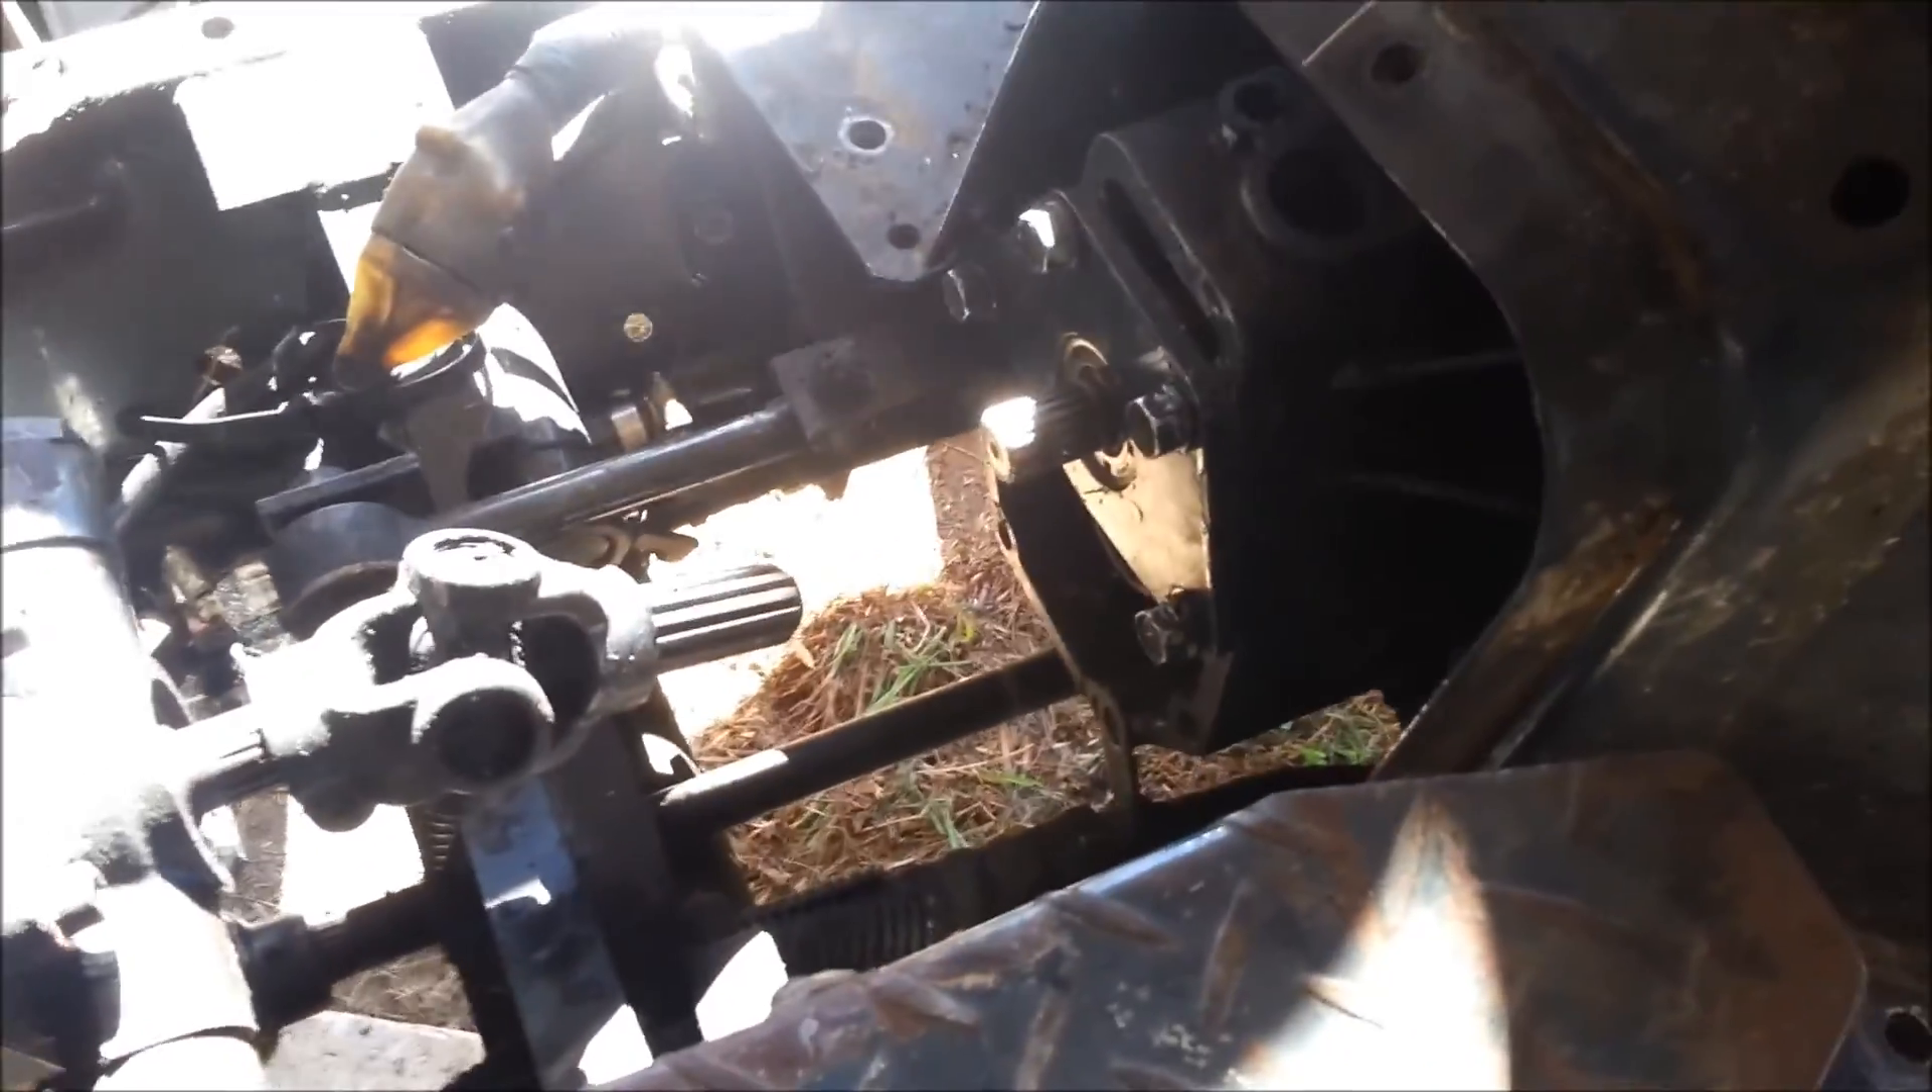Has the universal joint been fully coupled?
No.